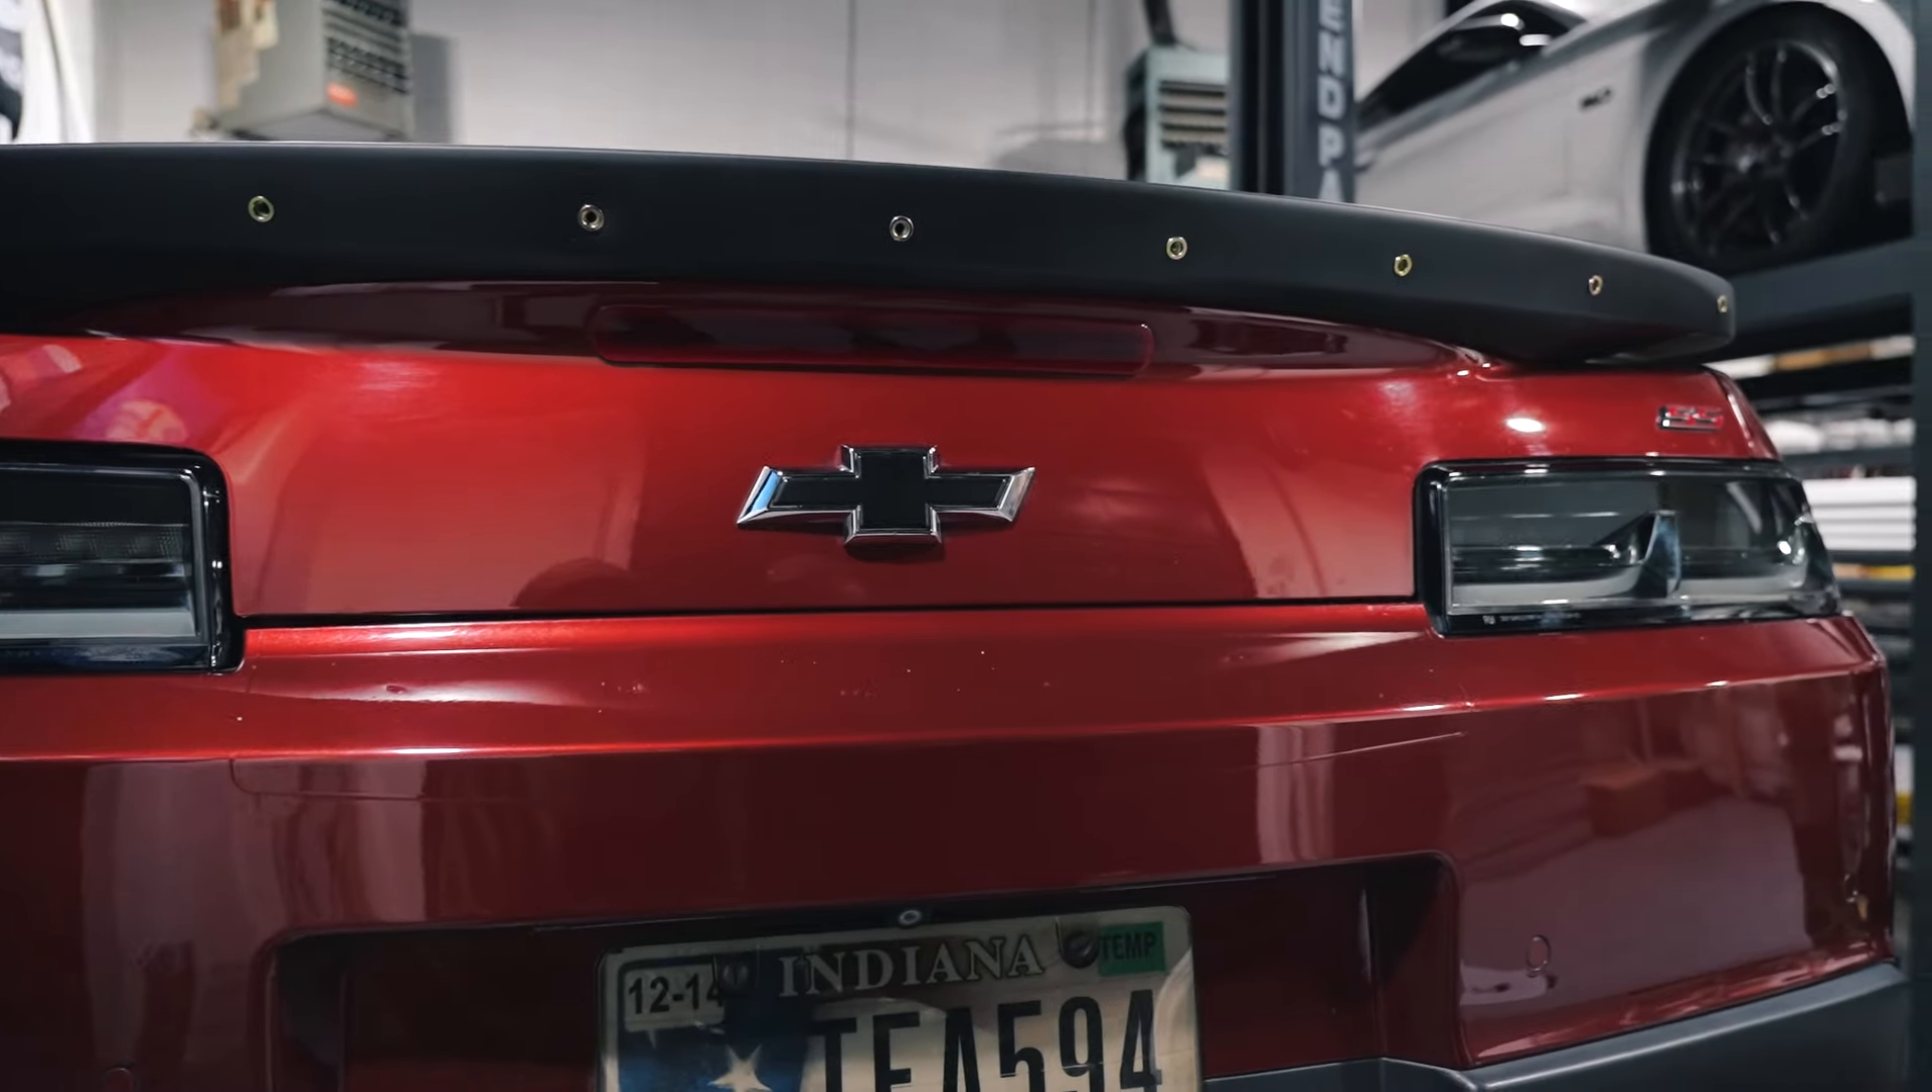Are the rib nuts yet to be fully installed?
No.